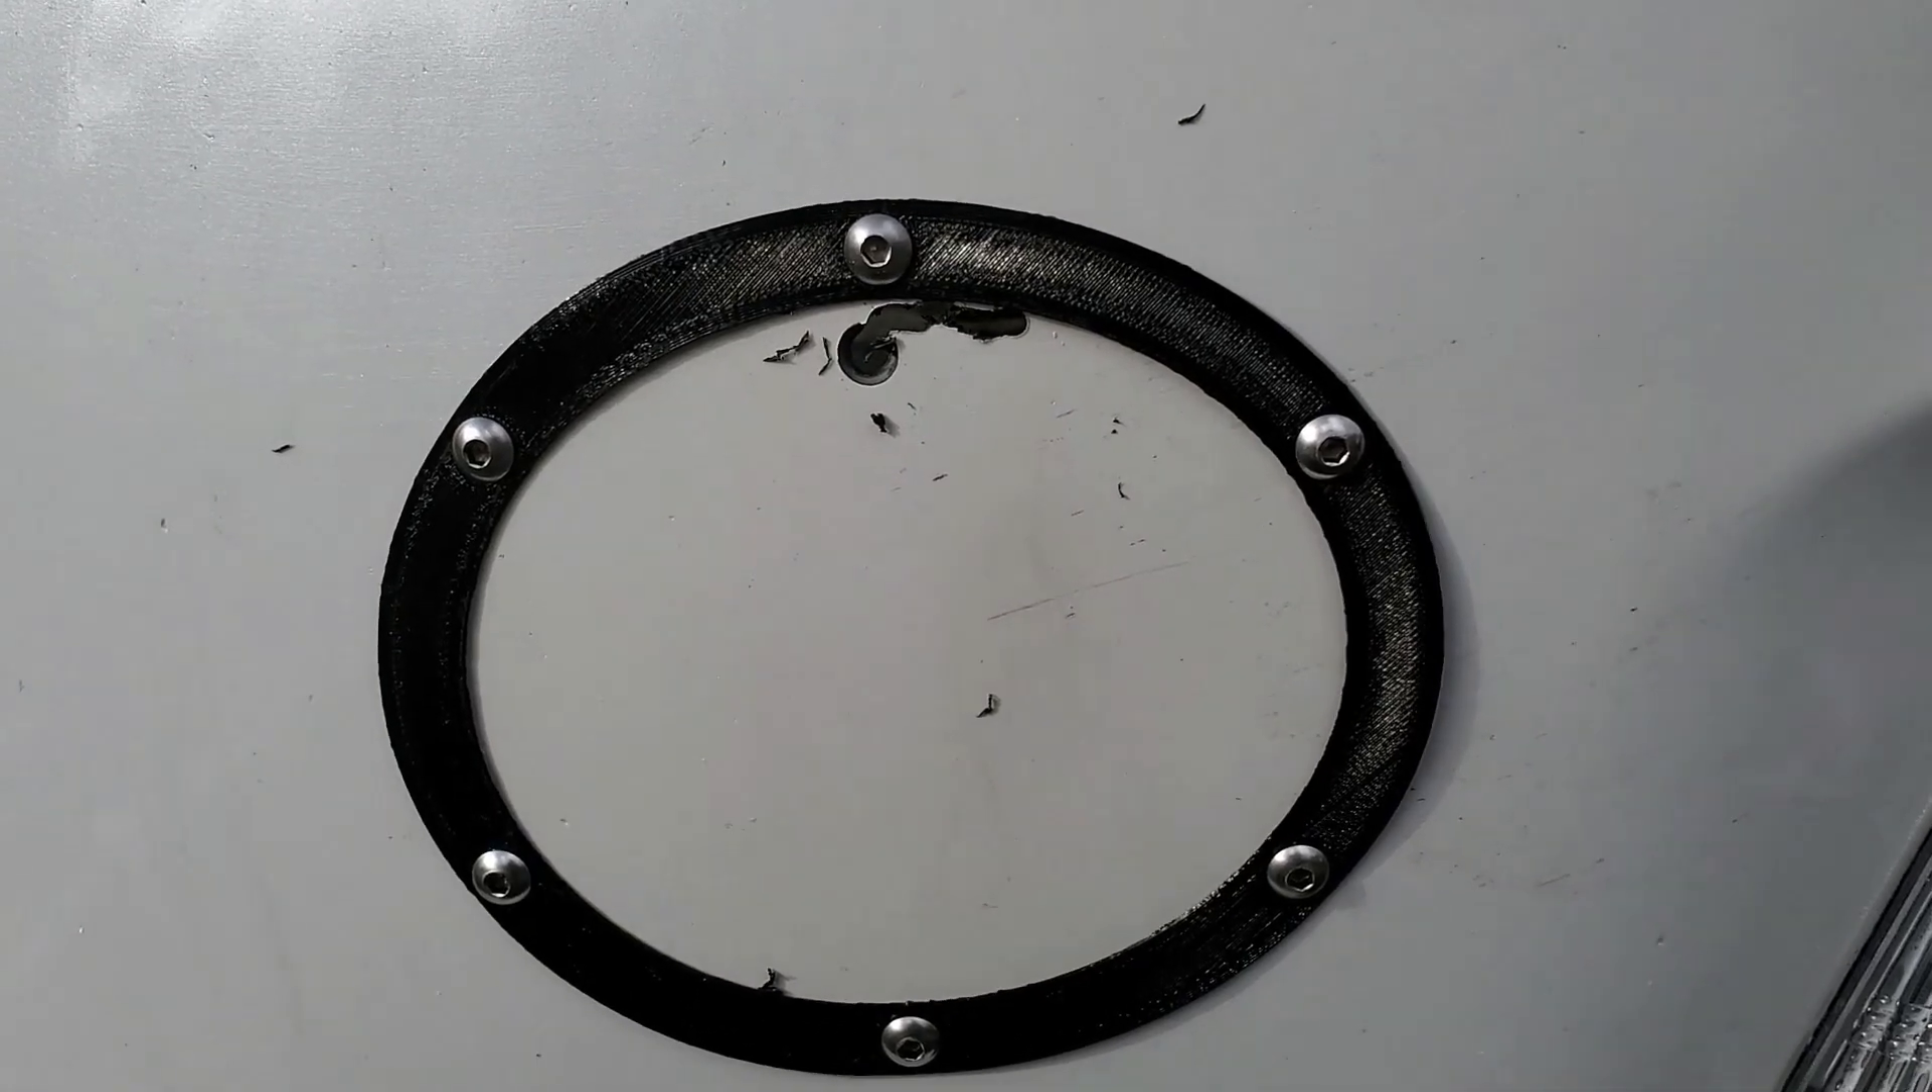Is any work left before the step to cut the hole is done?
Yes.